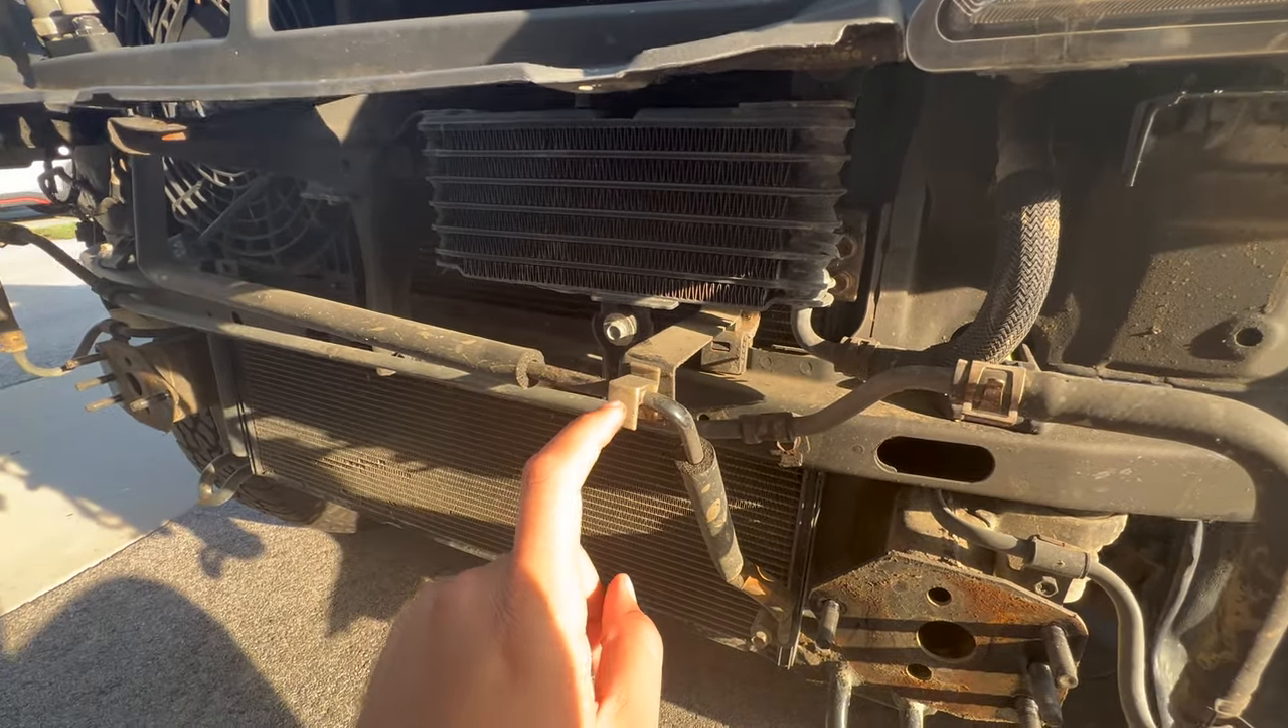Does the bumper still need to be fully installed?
Yes.